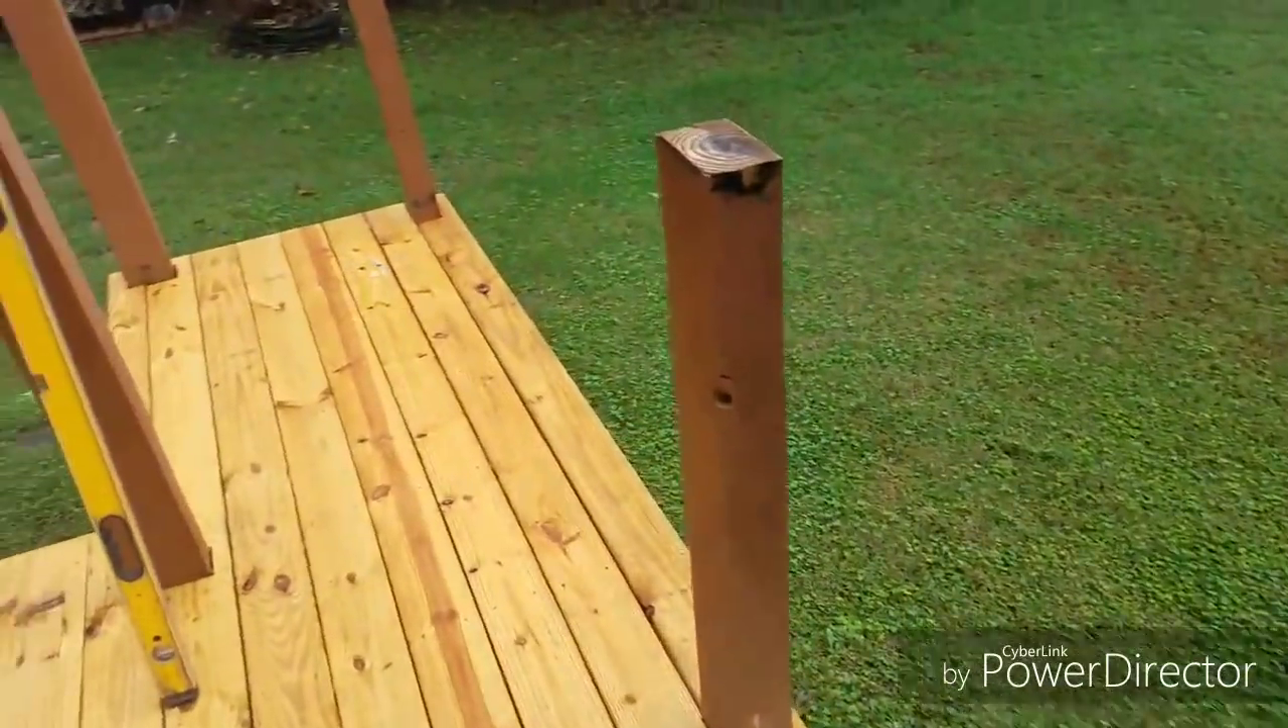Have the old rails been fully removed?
Yes.